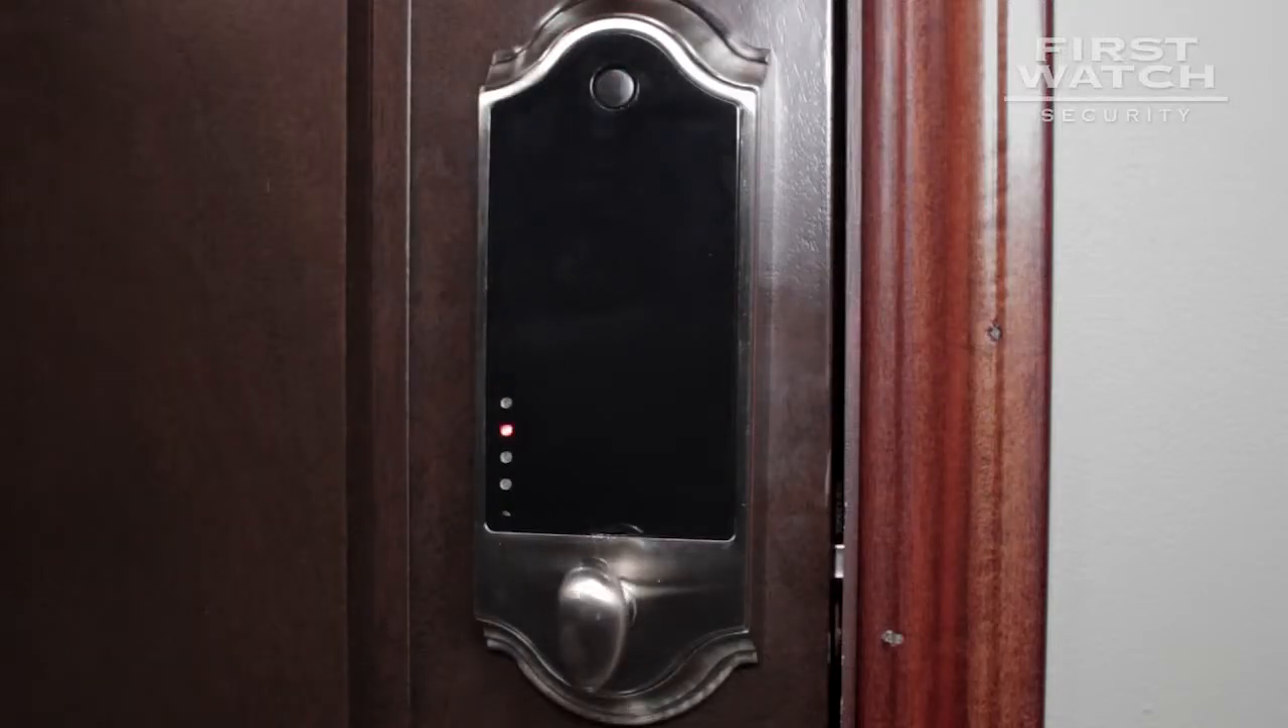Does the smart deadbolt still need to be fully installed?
No.